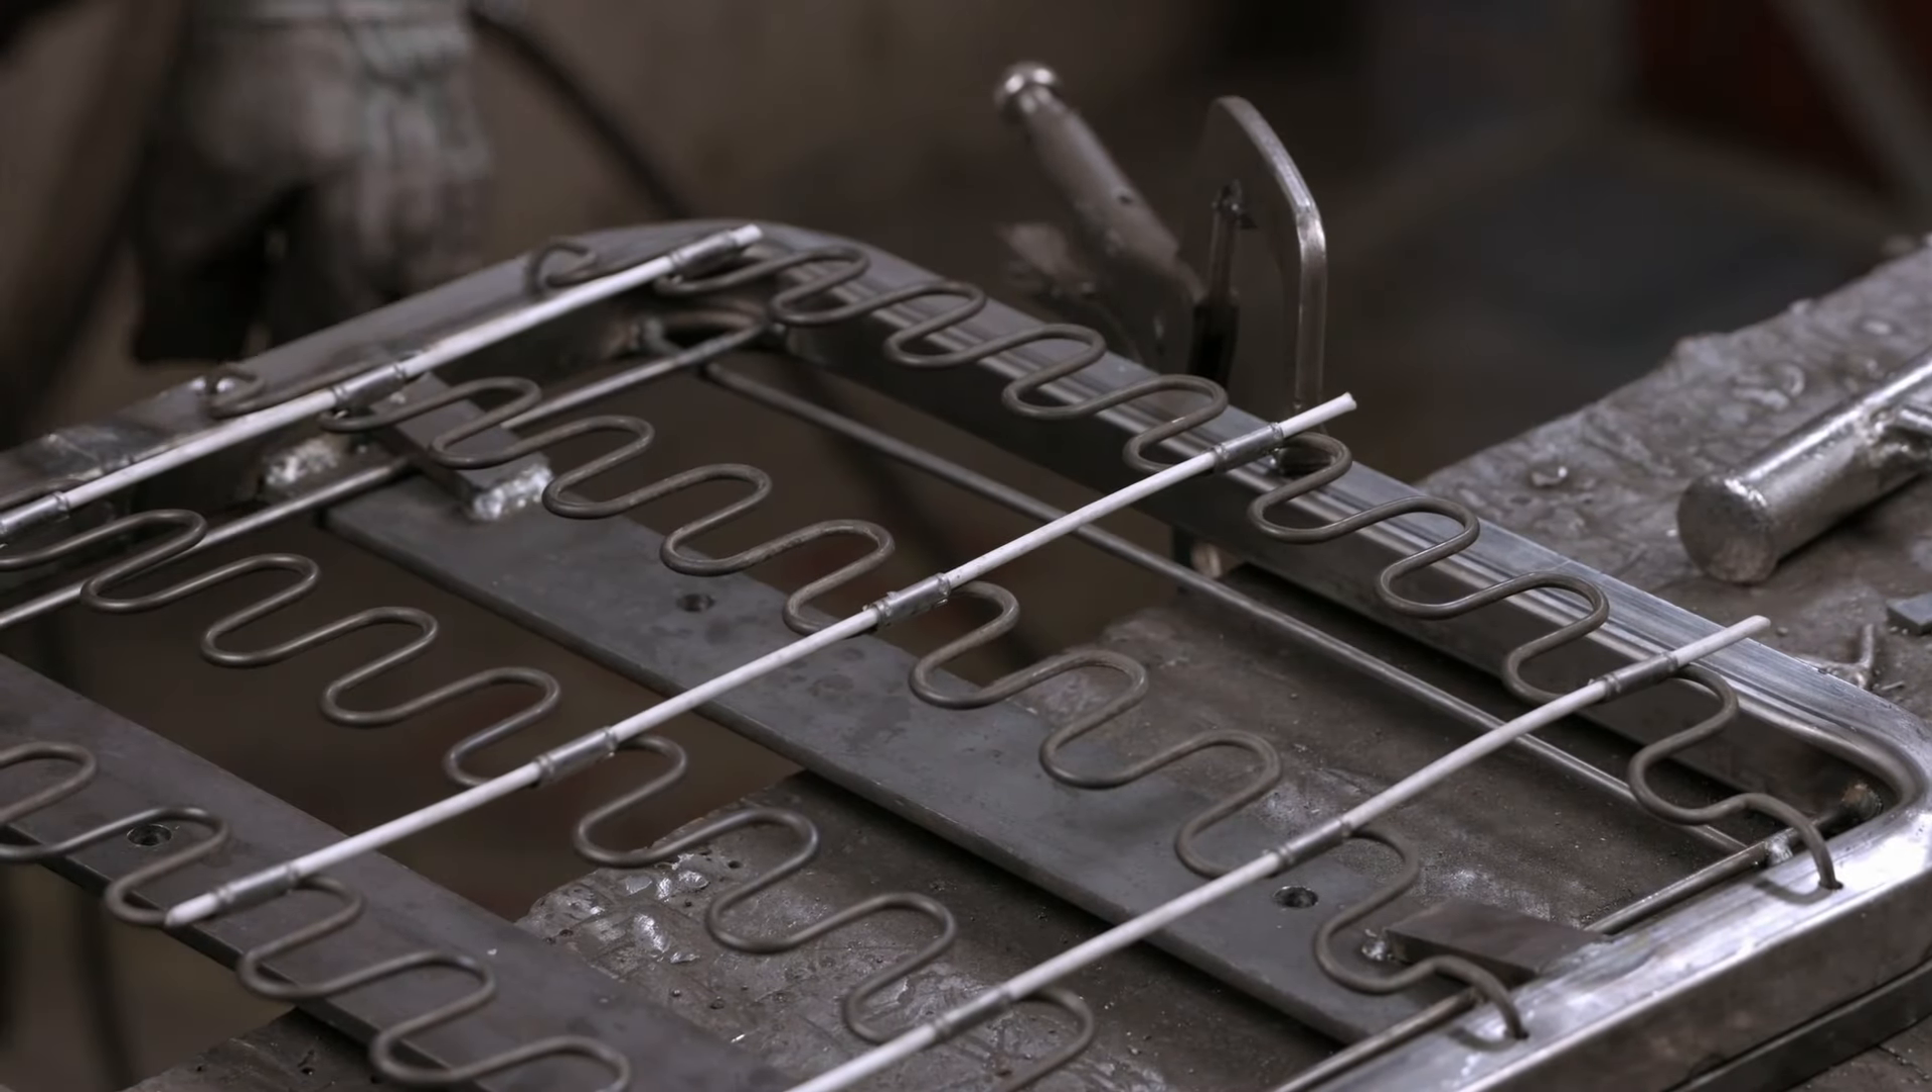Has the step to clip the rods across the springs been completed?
Yes.